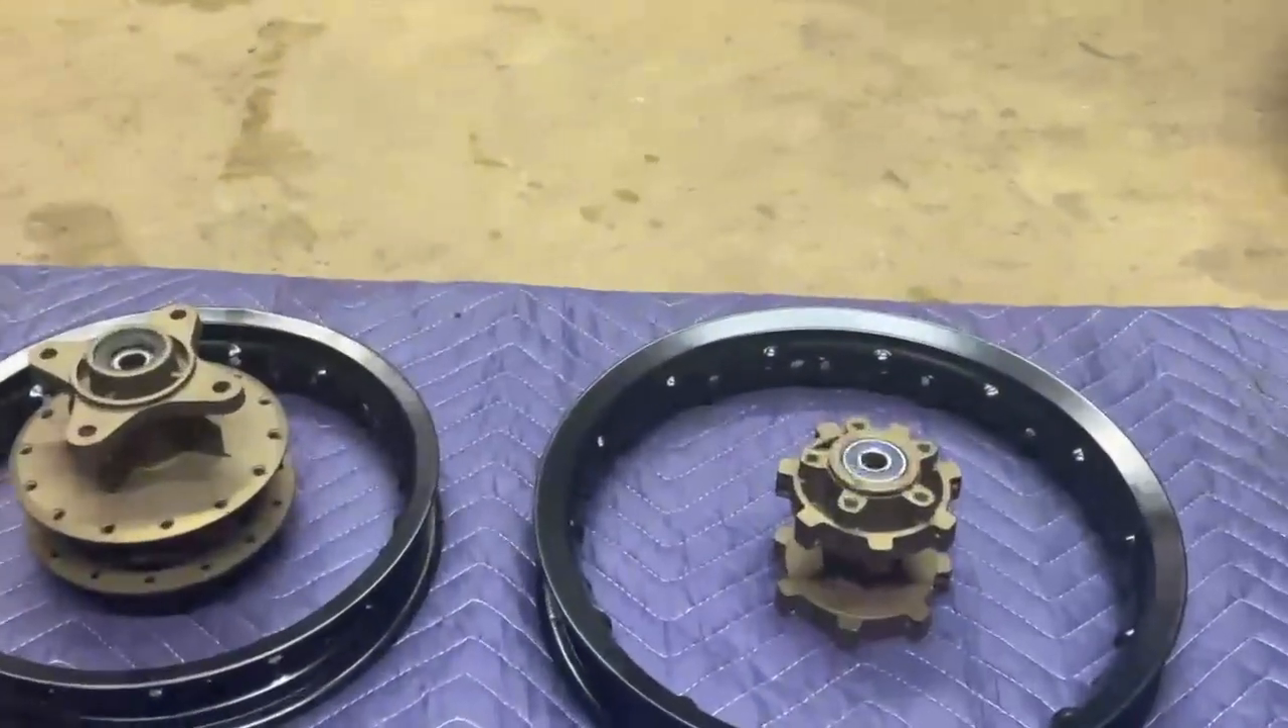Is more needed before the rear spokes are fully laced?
Yes.